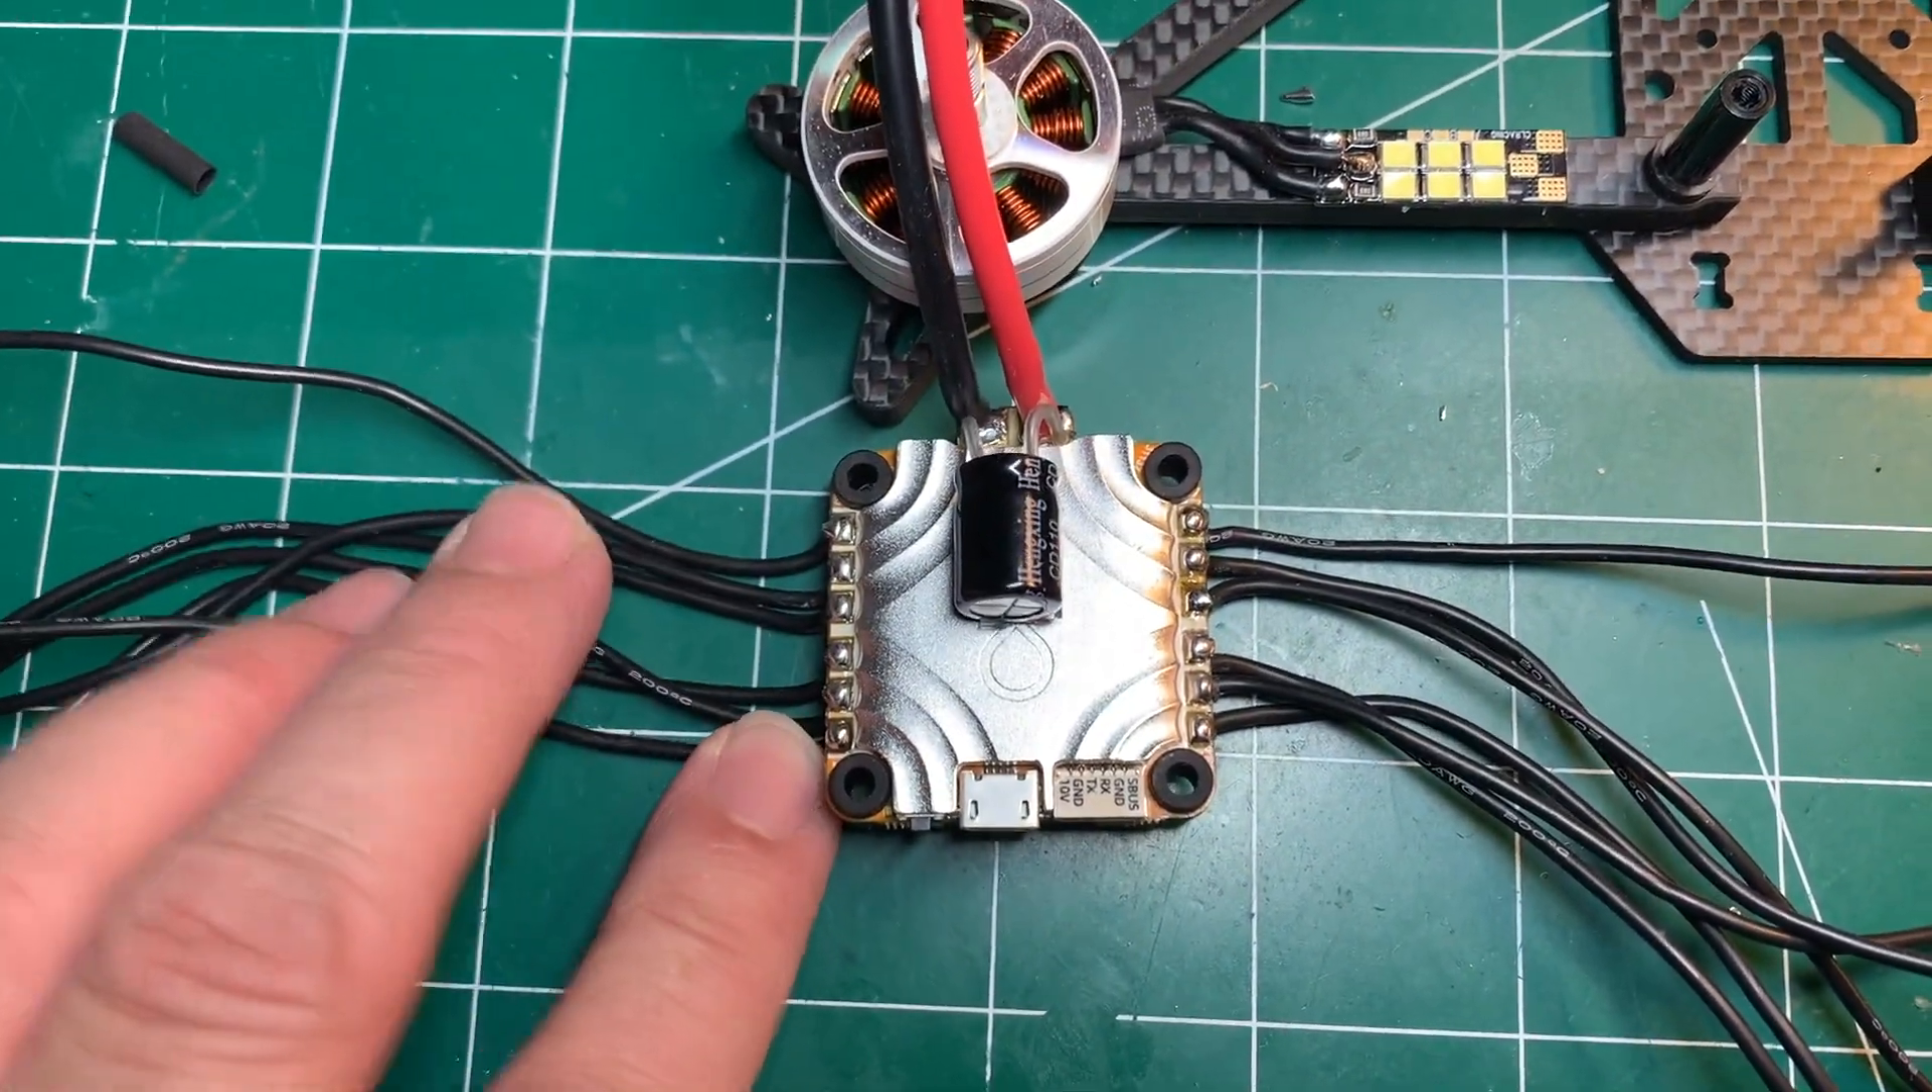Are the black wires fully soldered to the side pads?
Yes.